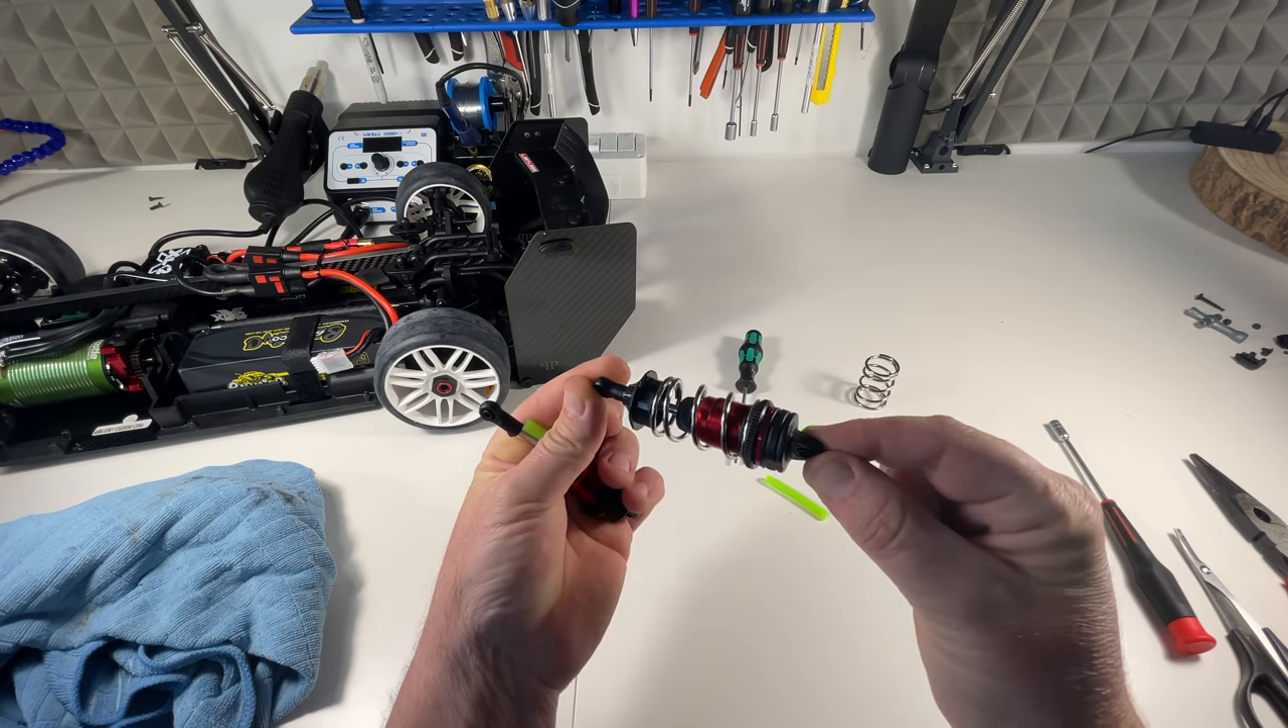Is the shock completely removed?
Yes.